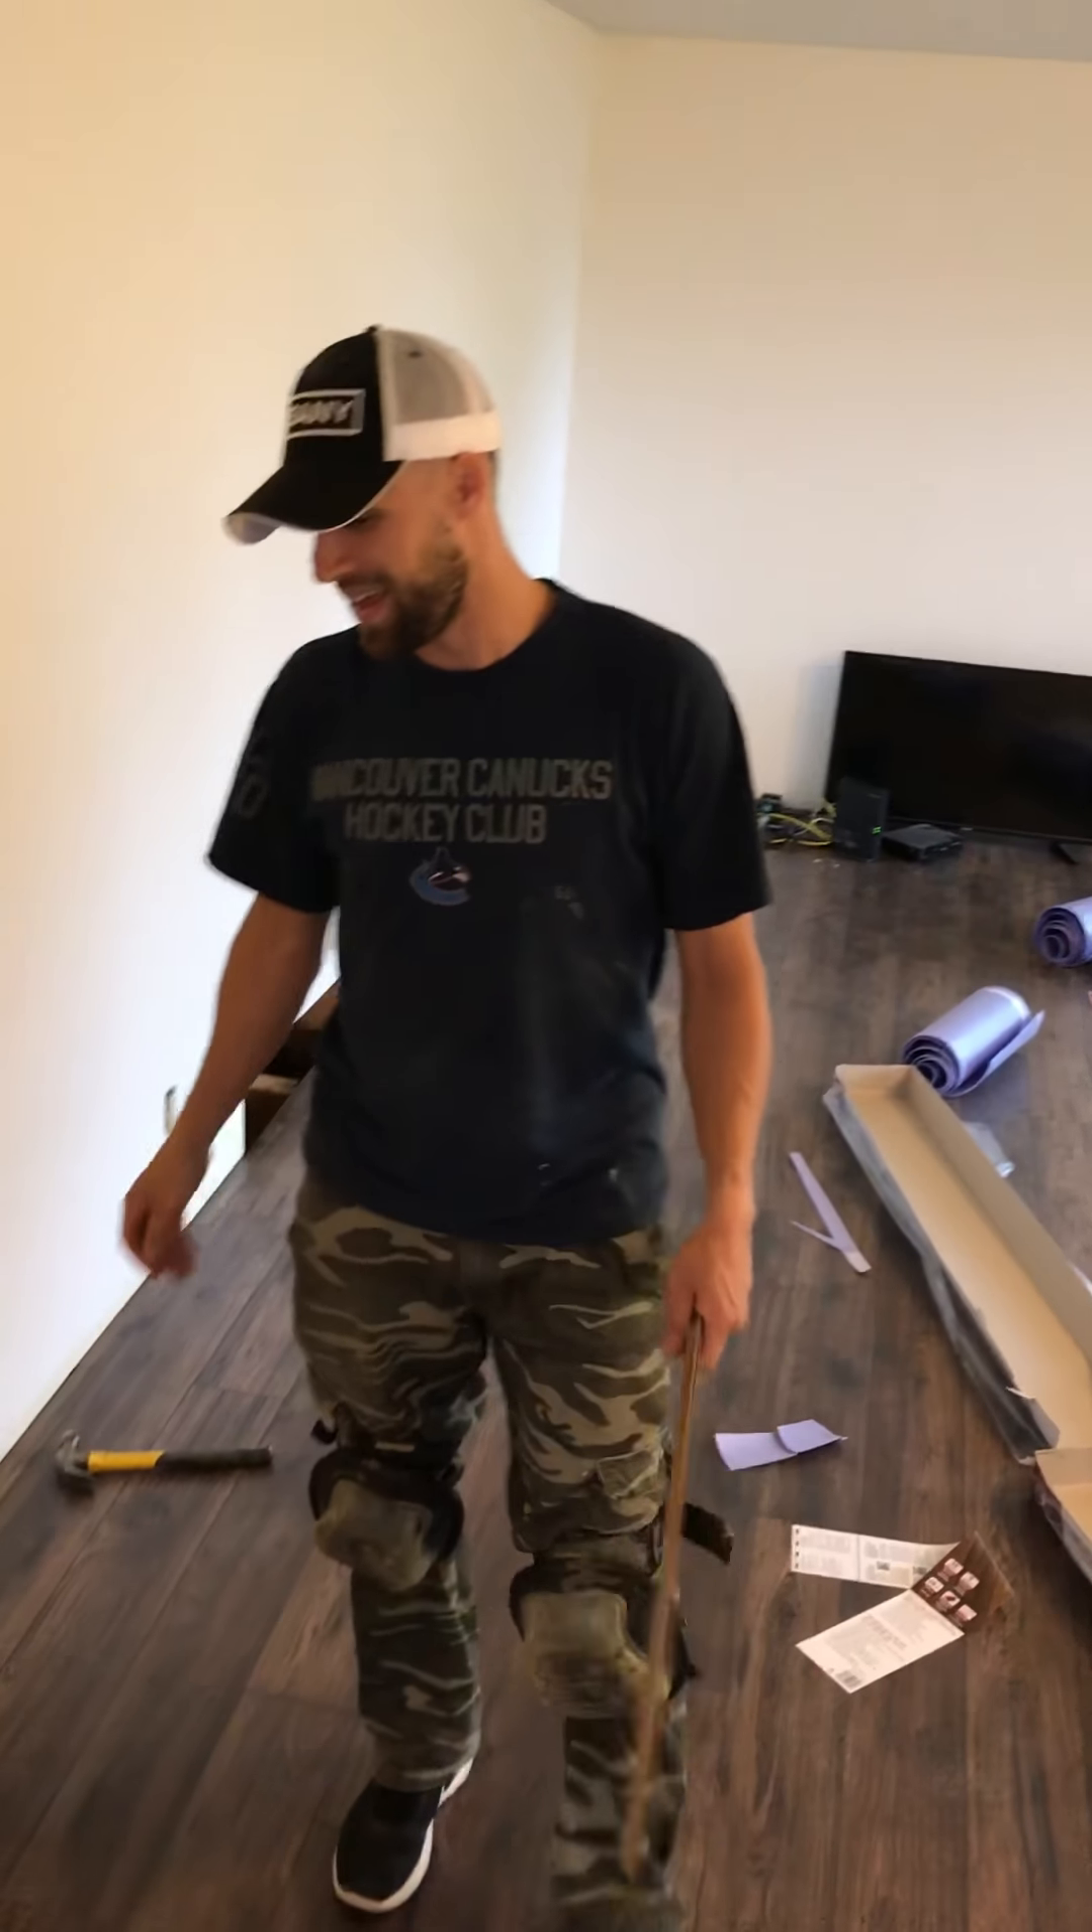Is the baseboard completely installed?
No.